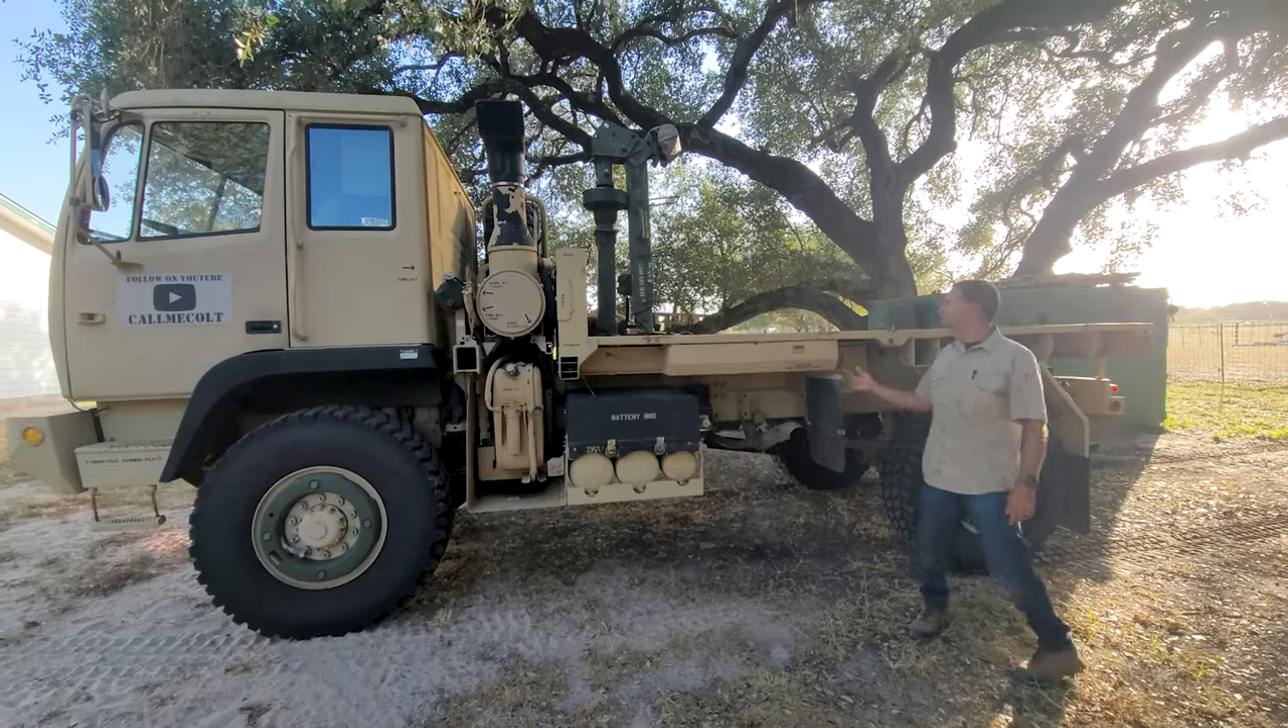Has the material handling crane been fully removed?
No.